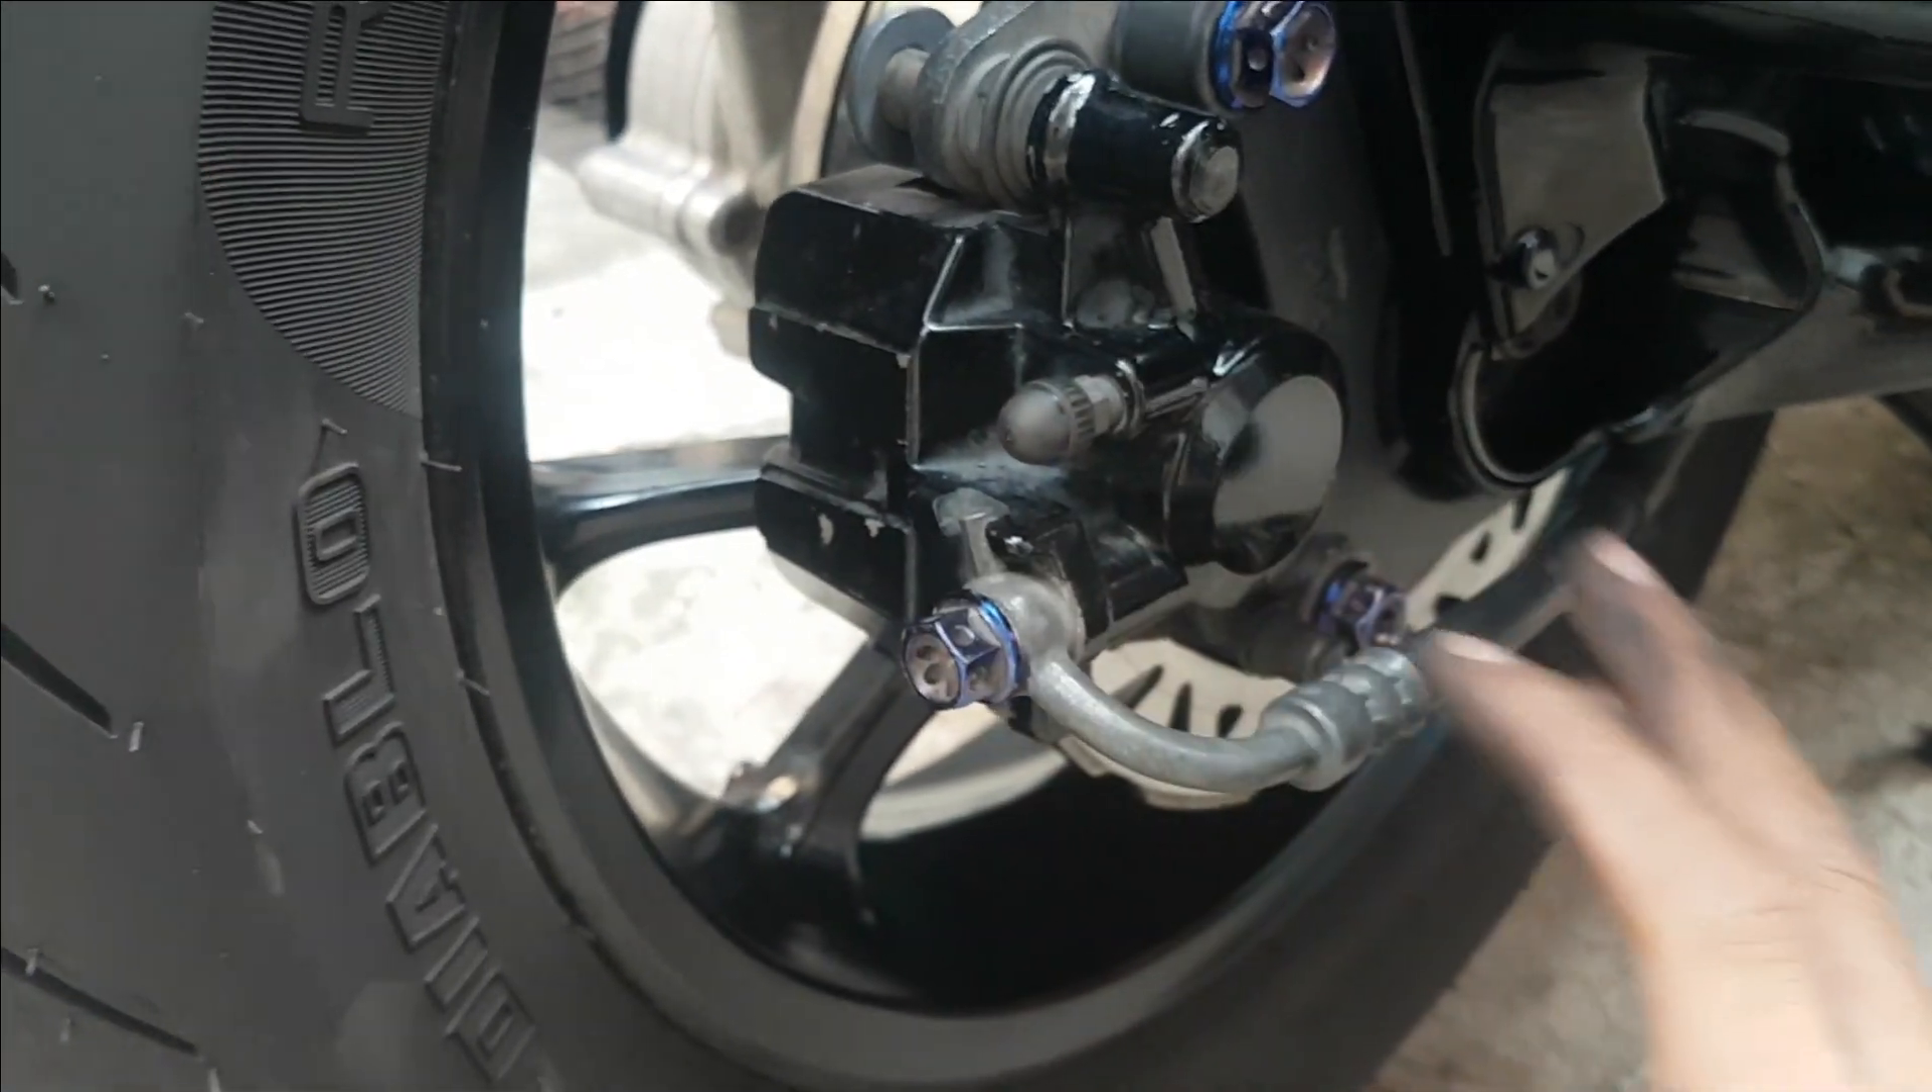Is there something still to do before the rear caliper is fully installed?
No.